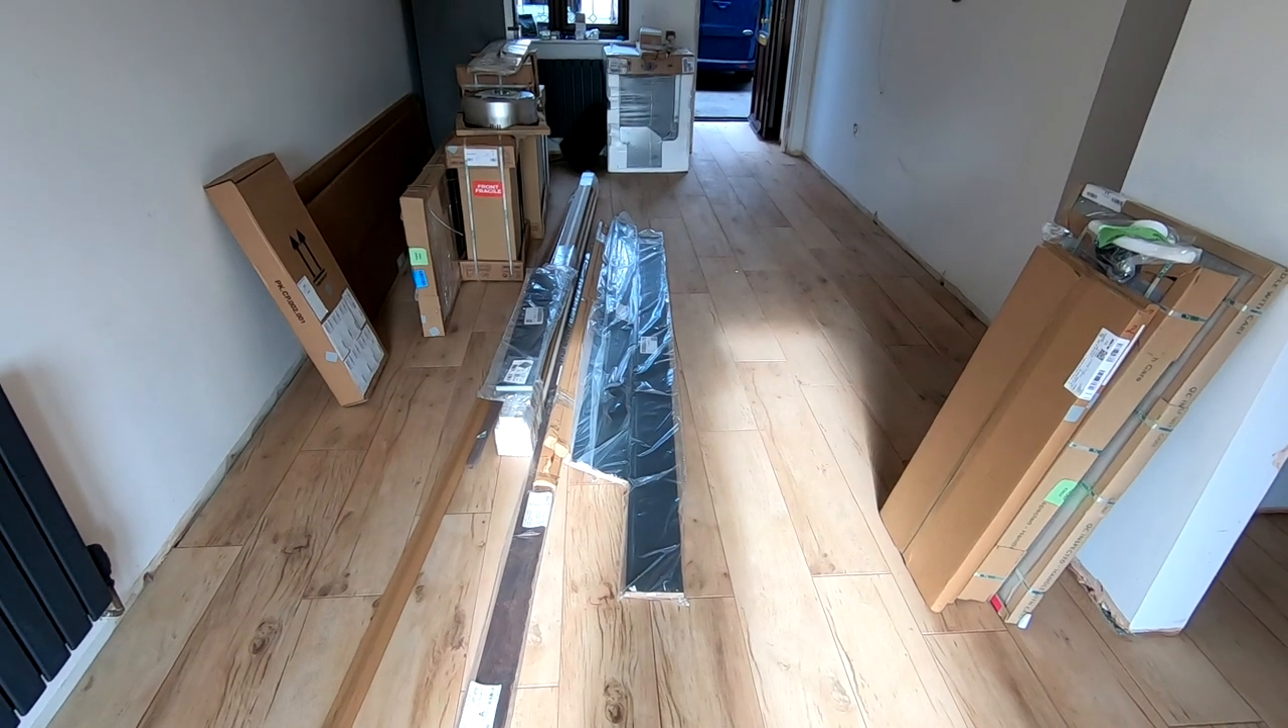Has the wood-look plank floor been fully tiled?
Yes.